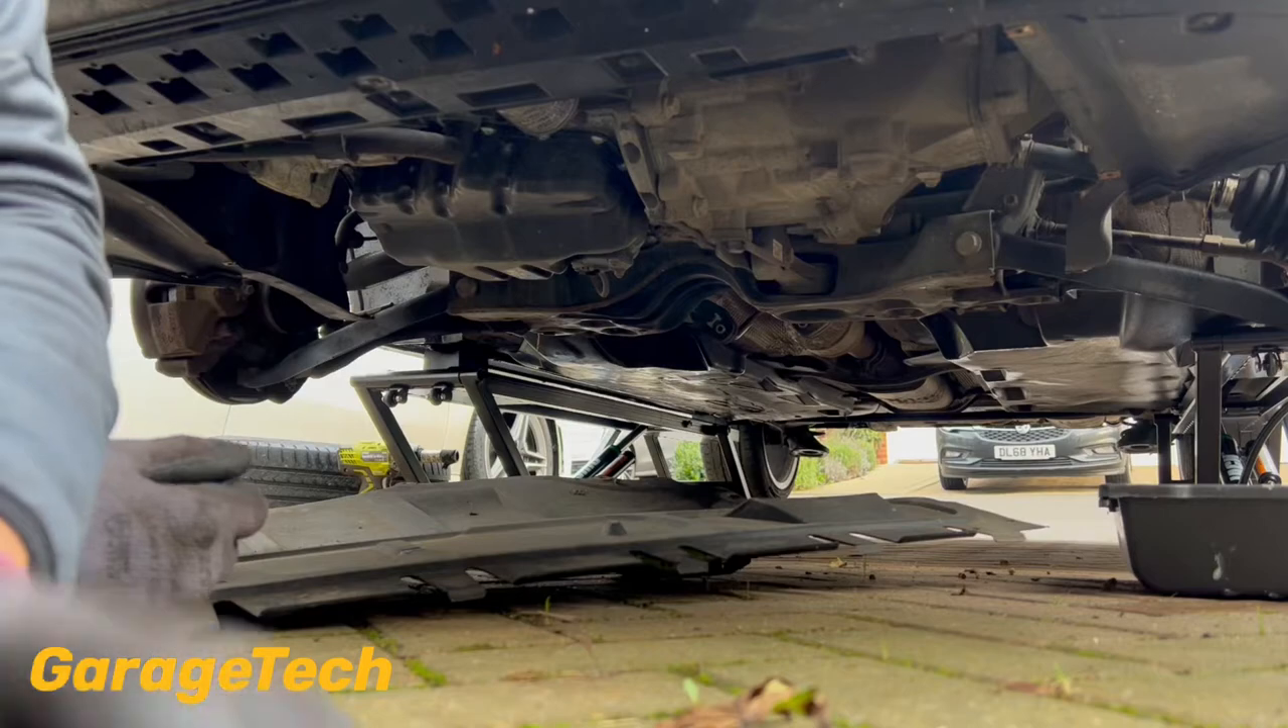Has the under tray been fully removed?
Yes.